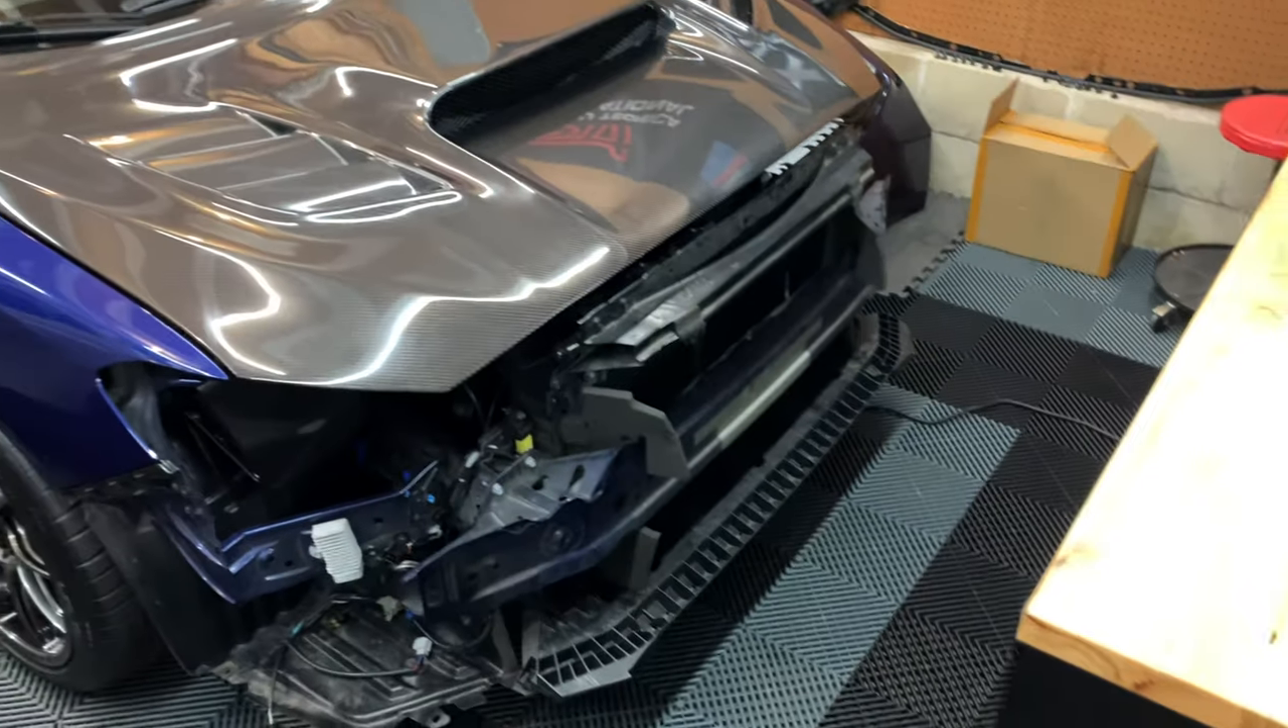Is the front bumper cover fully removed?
Yes.